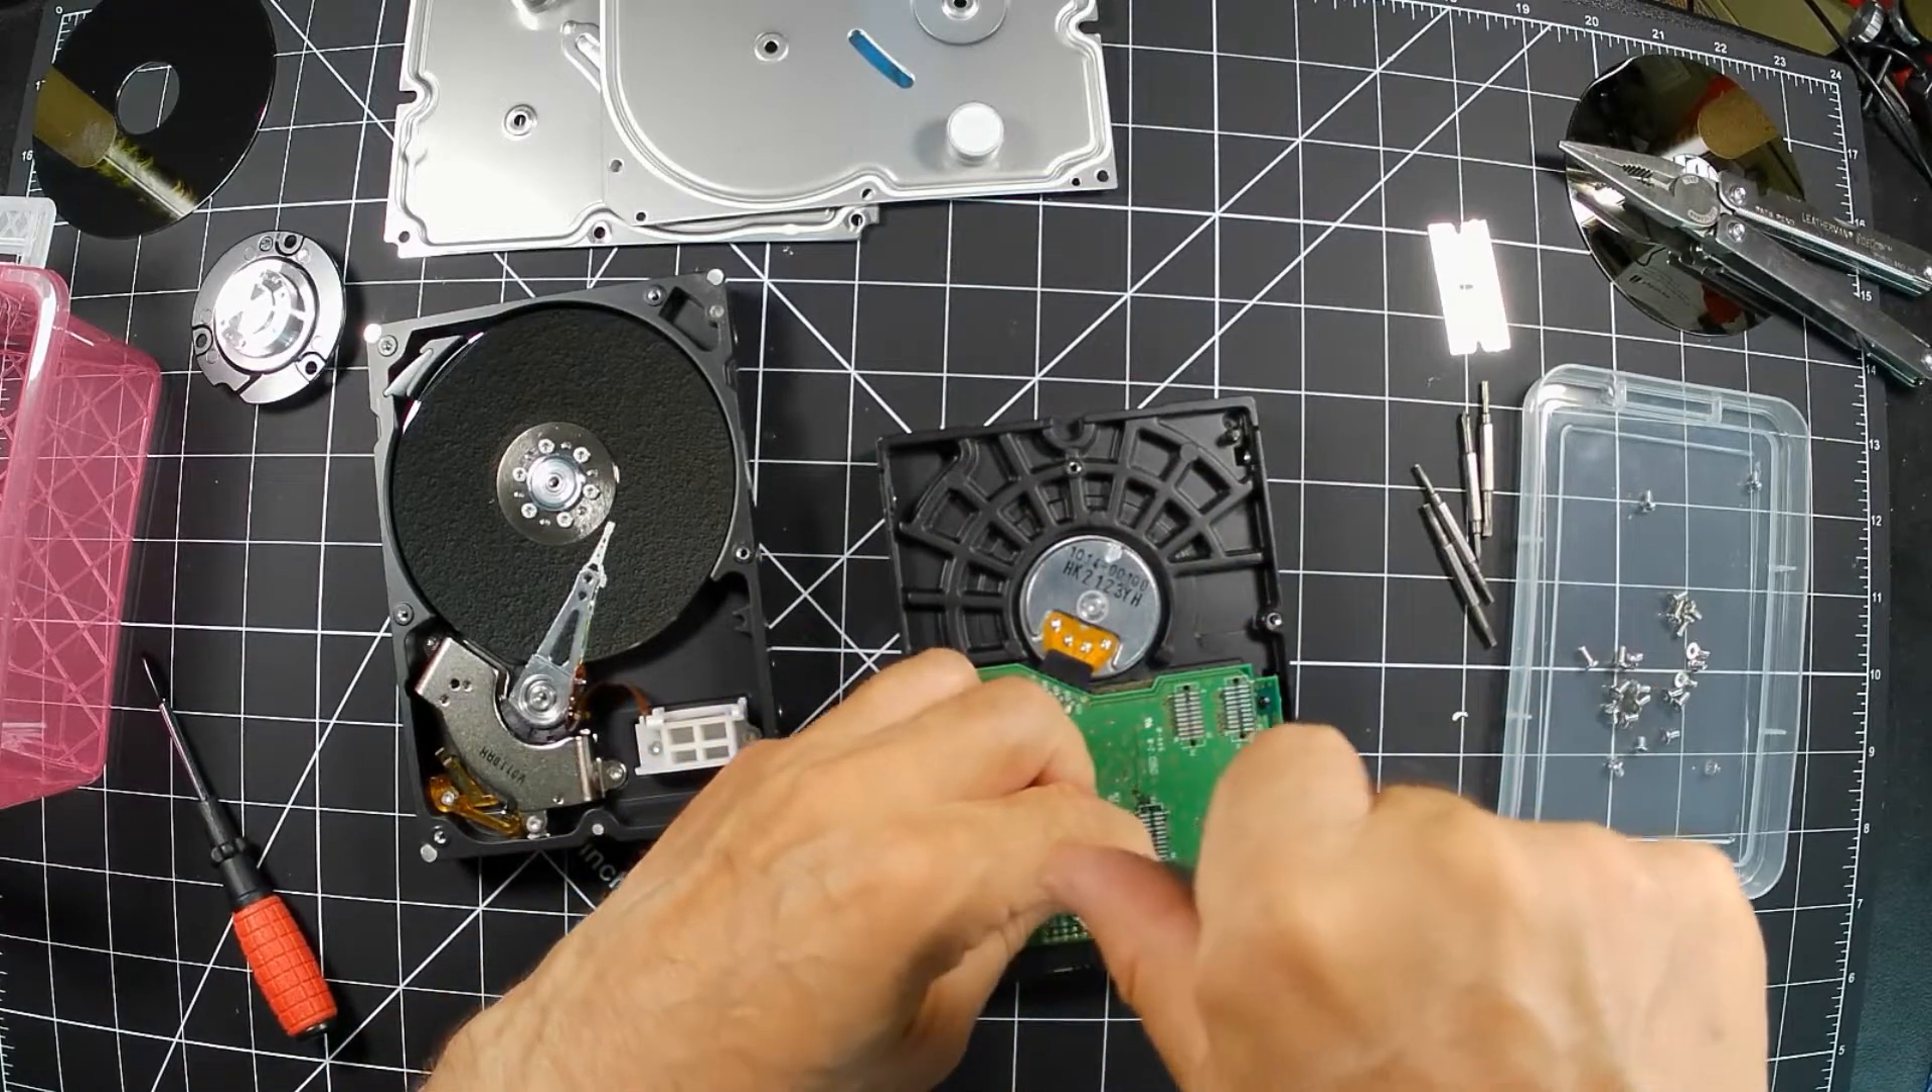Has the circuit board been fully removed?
No.